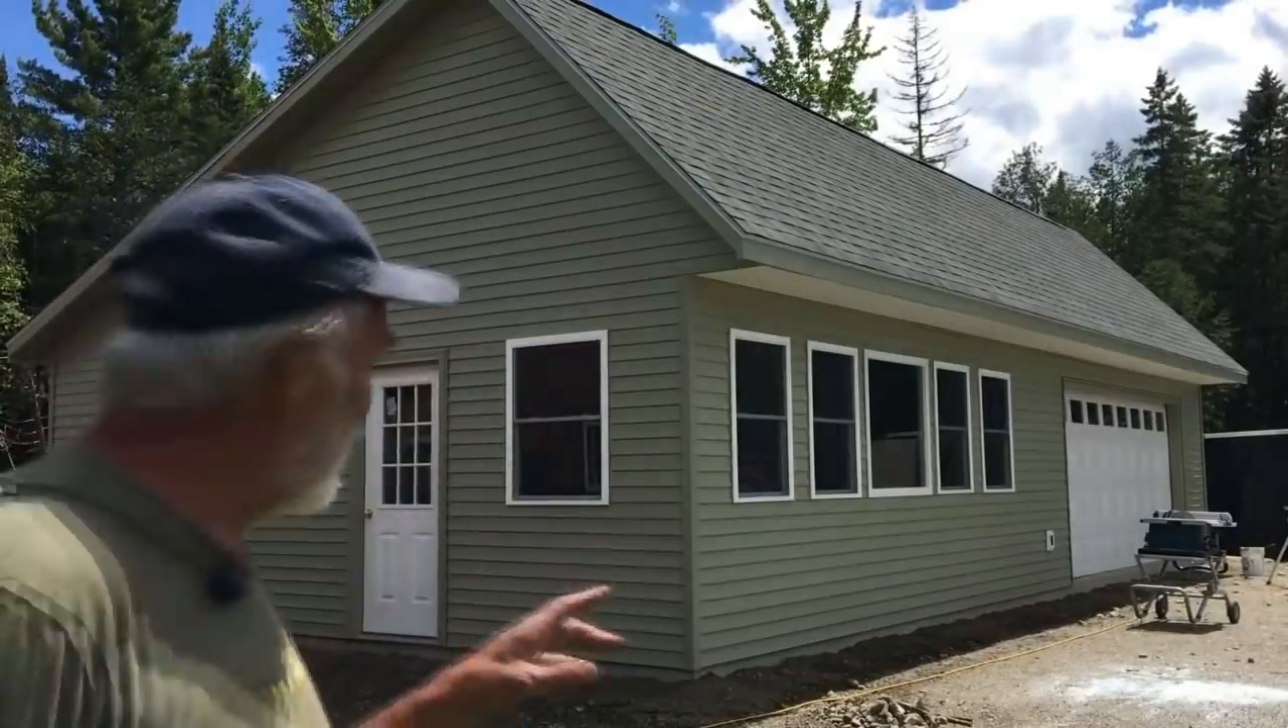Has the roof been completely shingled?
Yes.